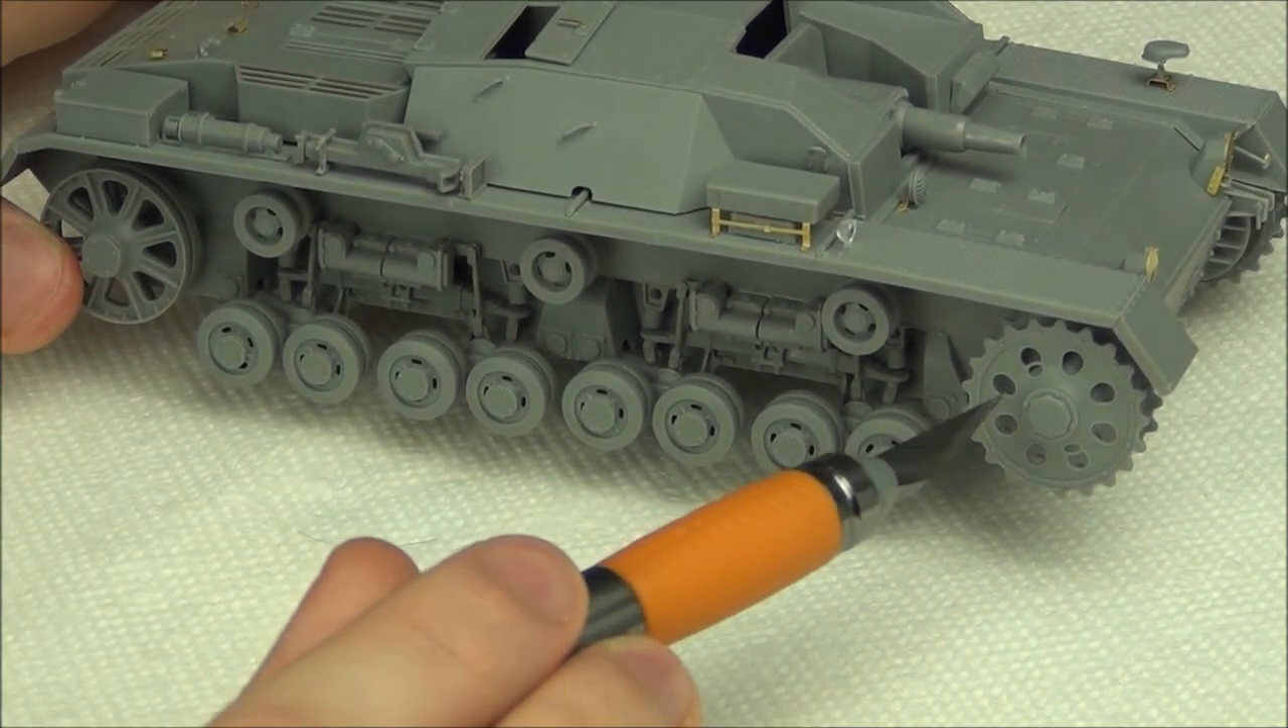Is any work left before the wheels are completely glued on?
No.